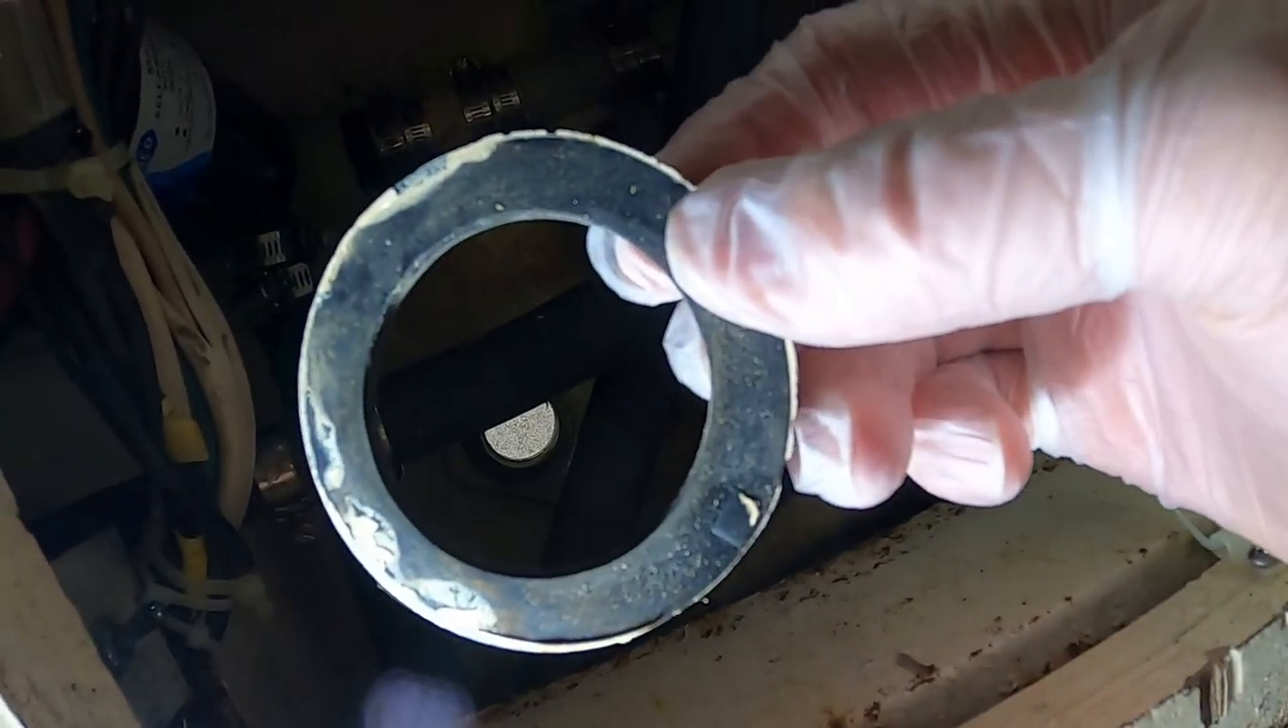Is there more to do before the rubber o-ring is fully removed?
No.